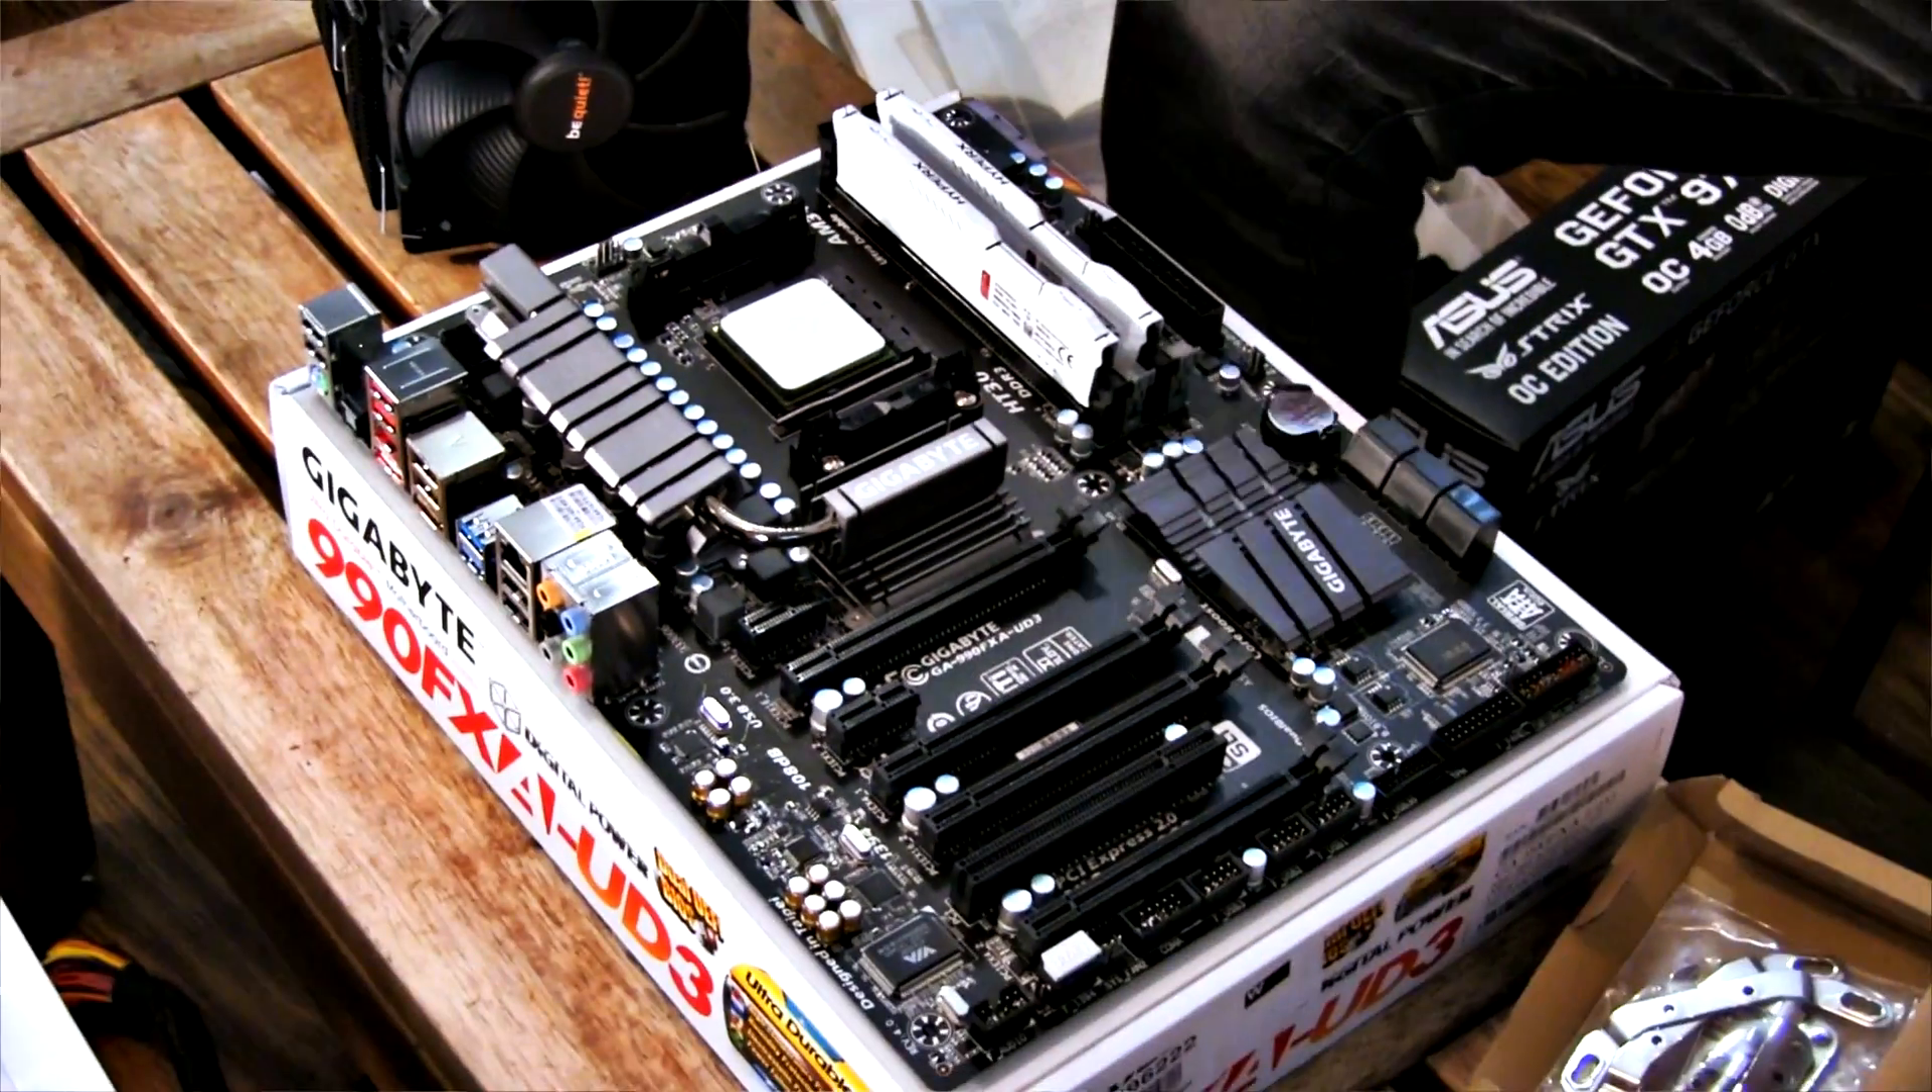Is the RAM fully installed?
Yes.